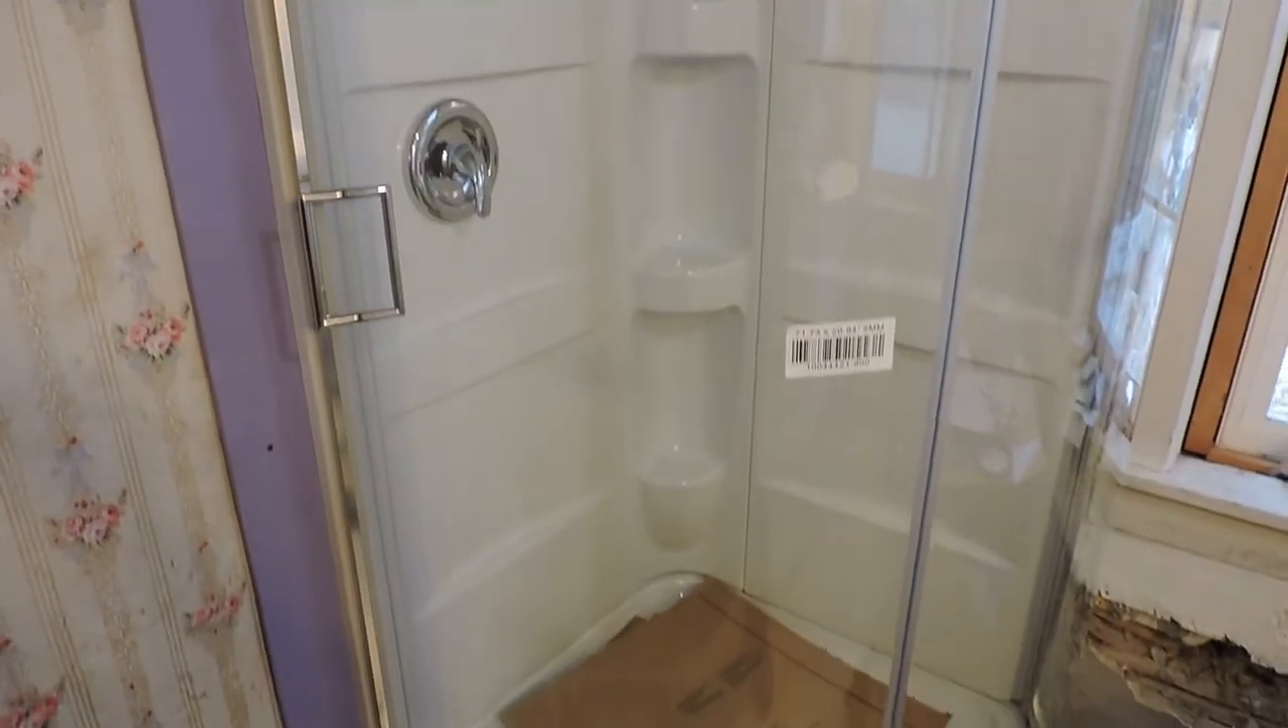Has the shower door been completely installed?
Yes.